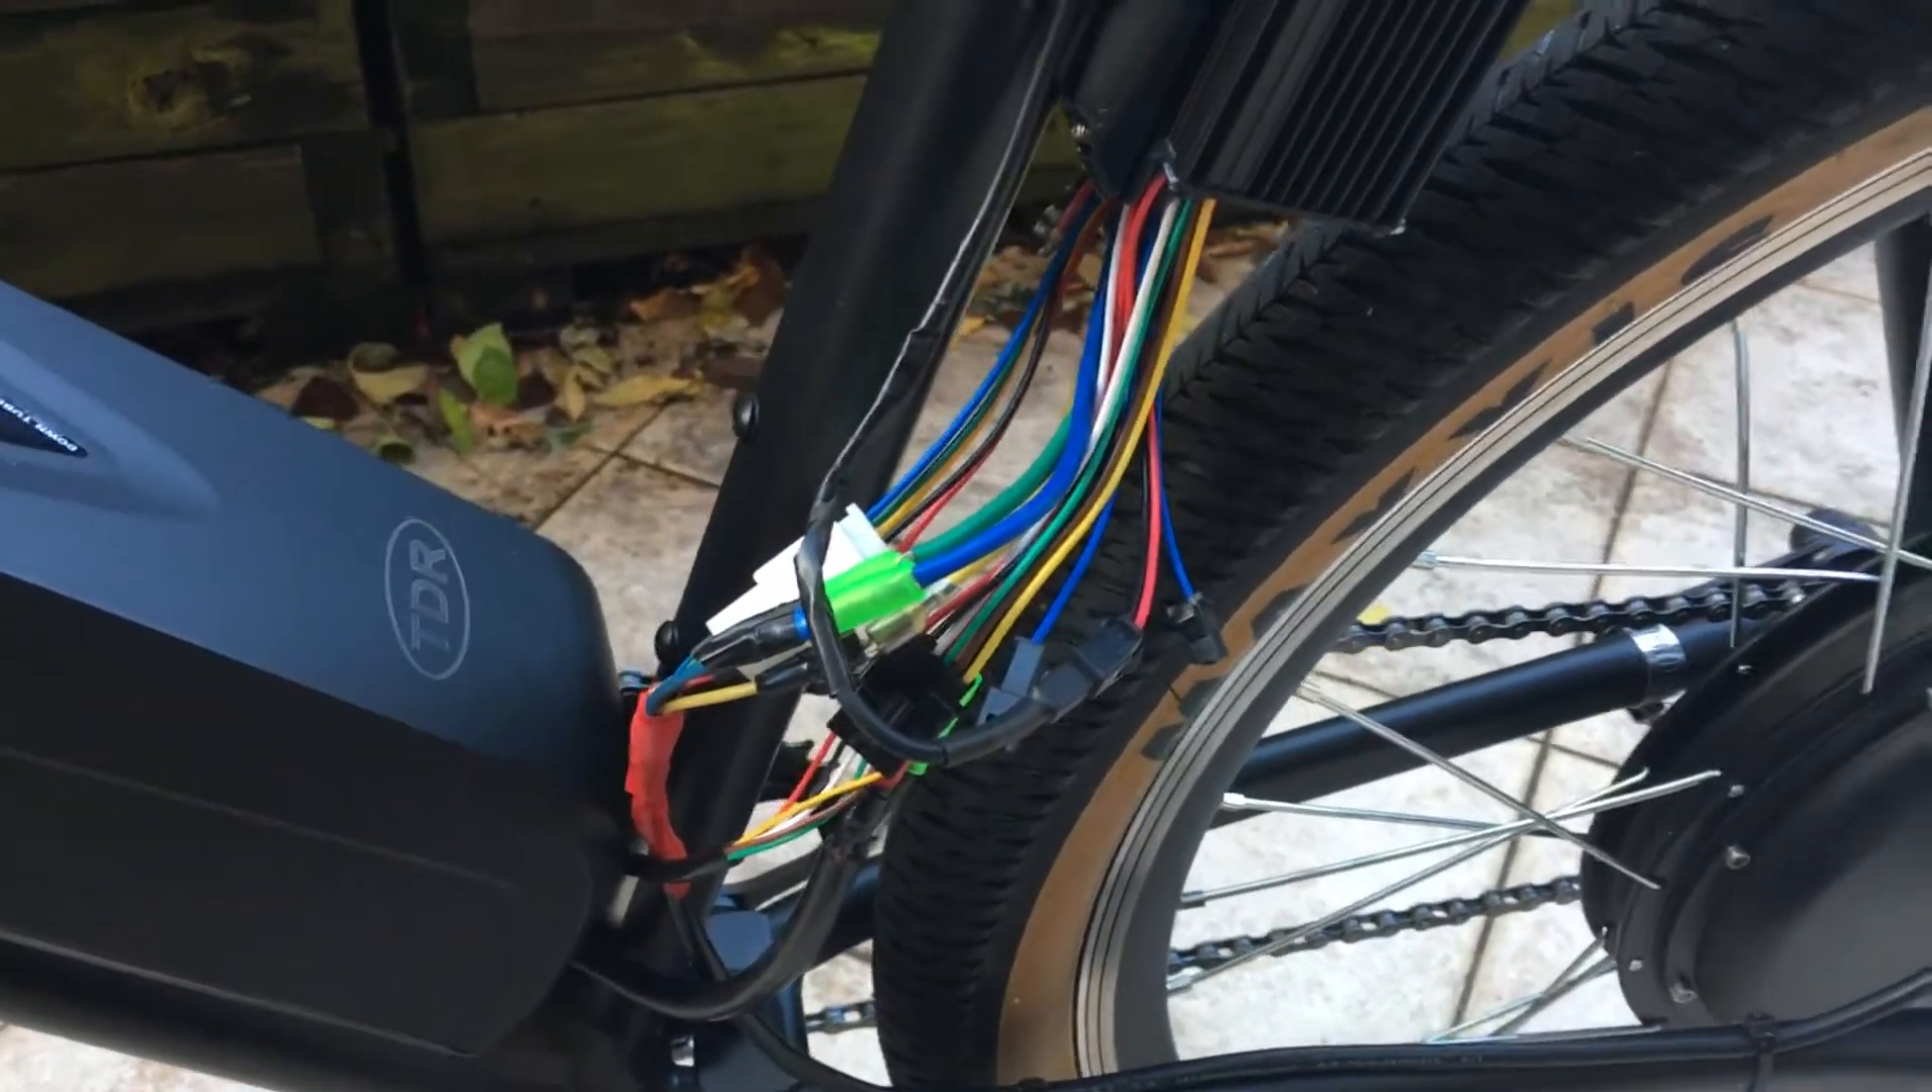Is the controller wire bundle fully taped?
No.